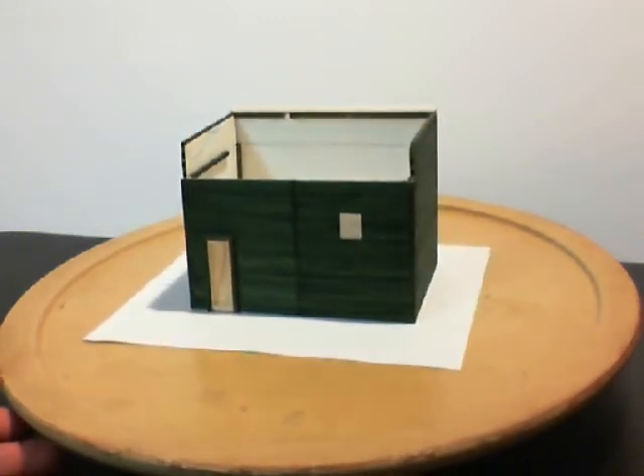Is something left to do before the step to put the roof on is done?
Yes.